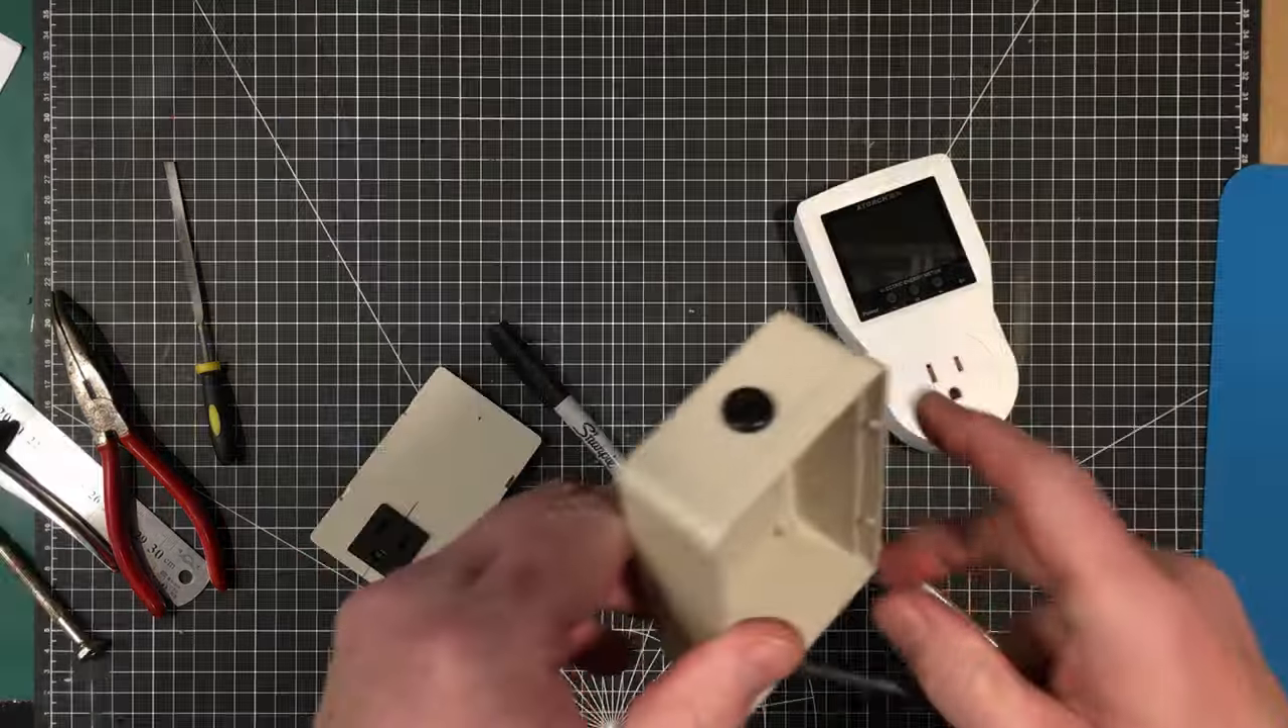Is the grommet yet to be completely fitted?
No.